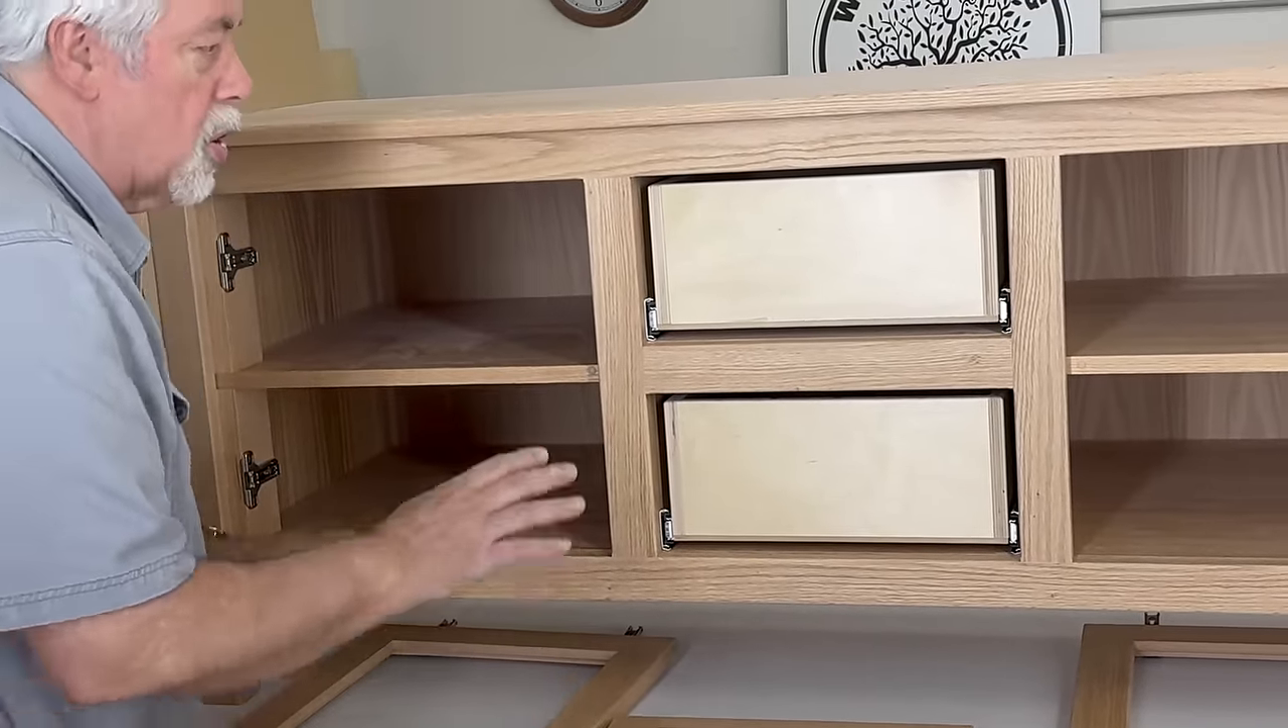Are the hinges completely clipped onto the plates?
No.